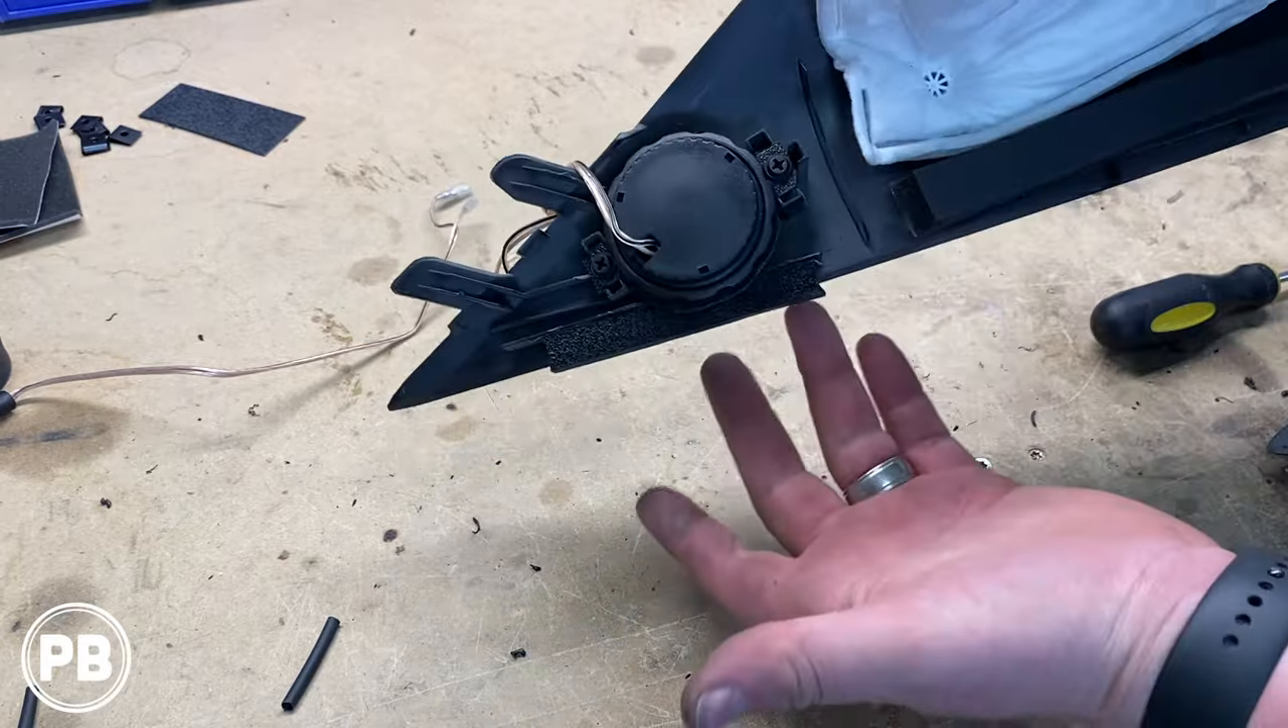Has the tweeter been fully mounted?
Yes.